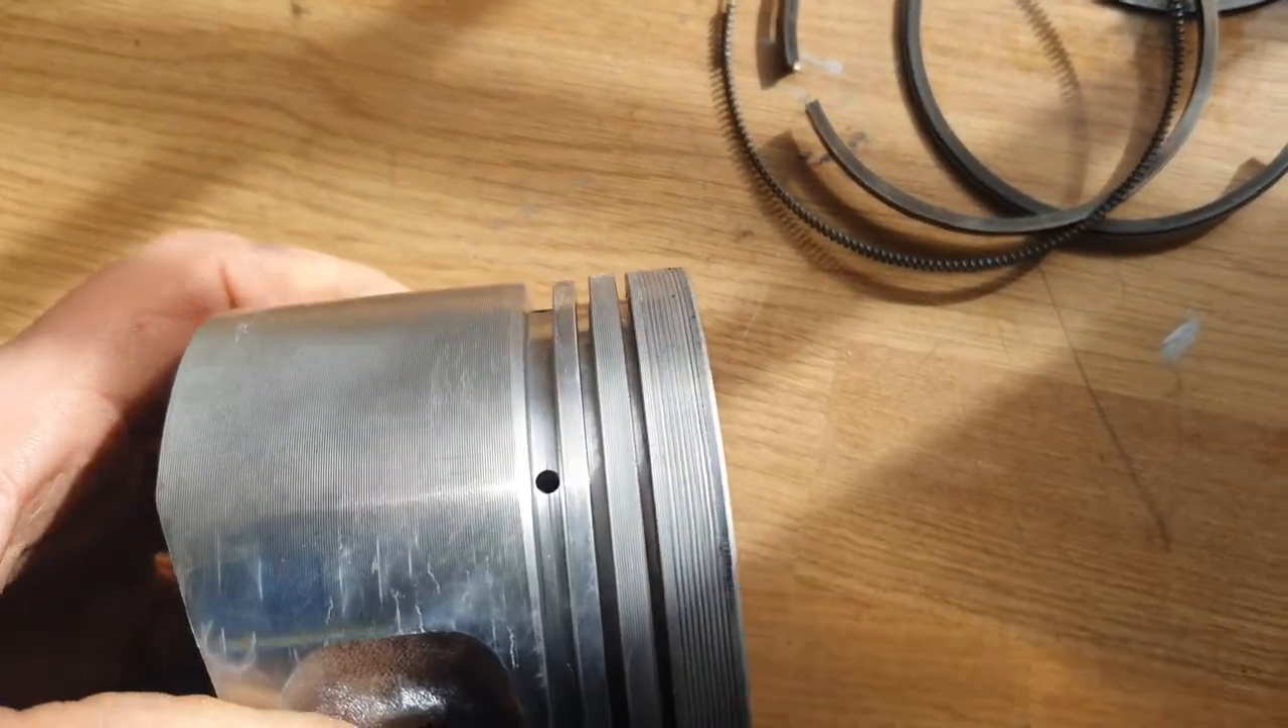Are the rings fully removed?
Yes.